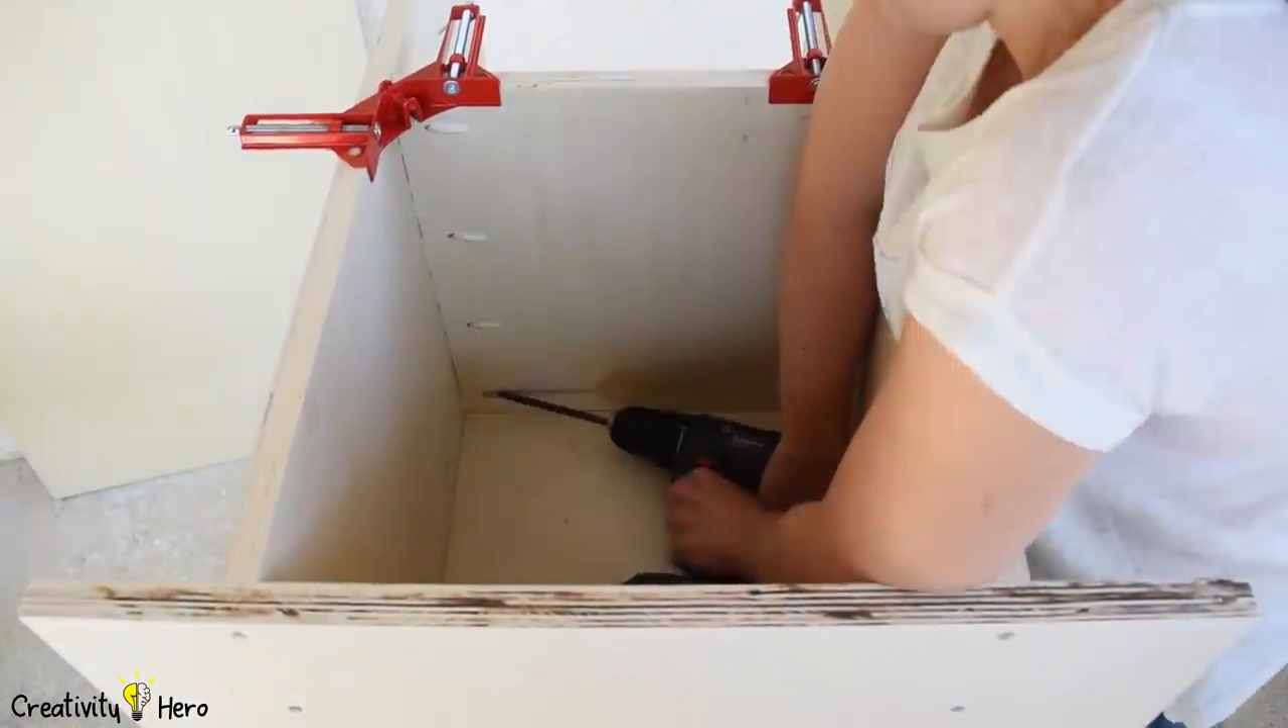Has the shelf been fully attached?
No.